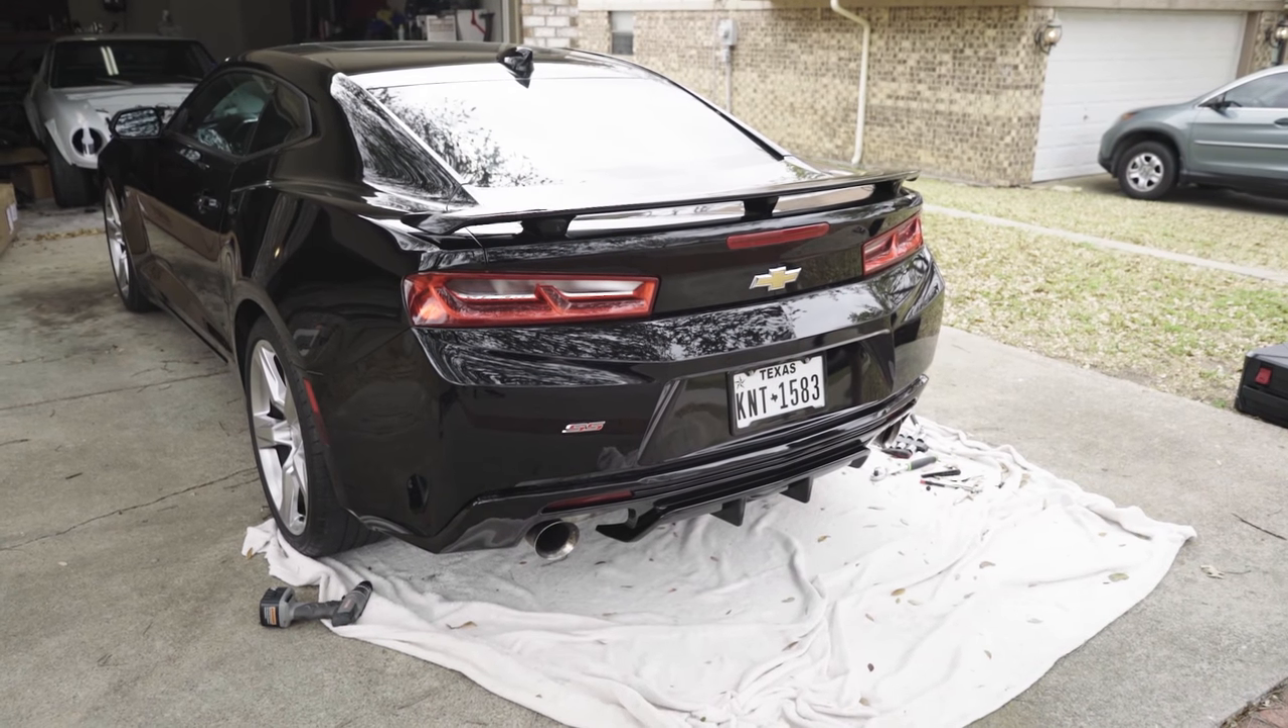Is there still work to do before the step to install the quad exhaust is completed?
Yes.